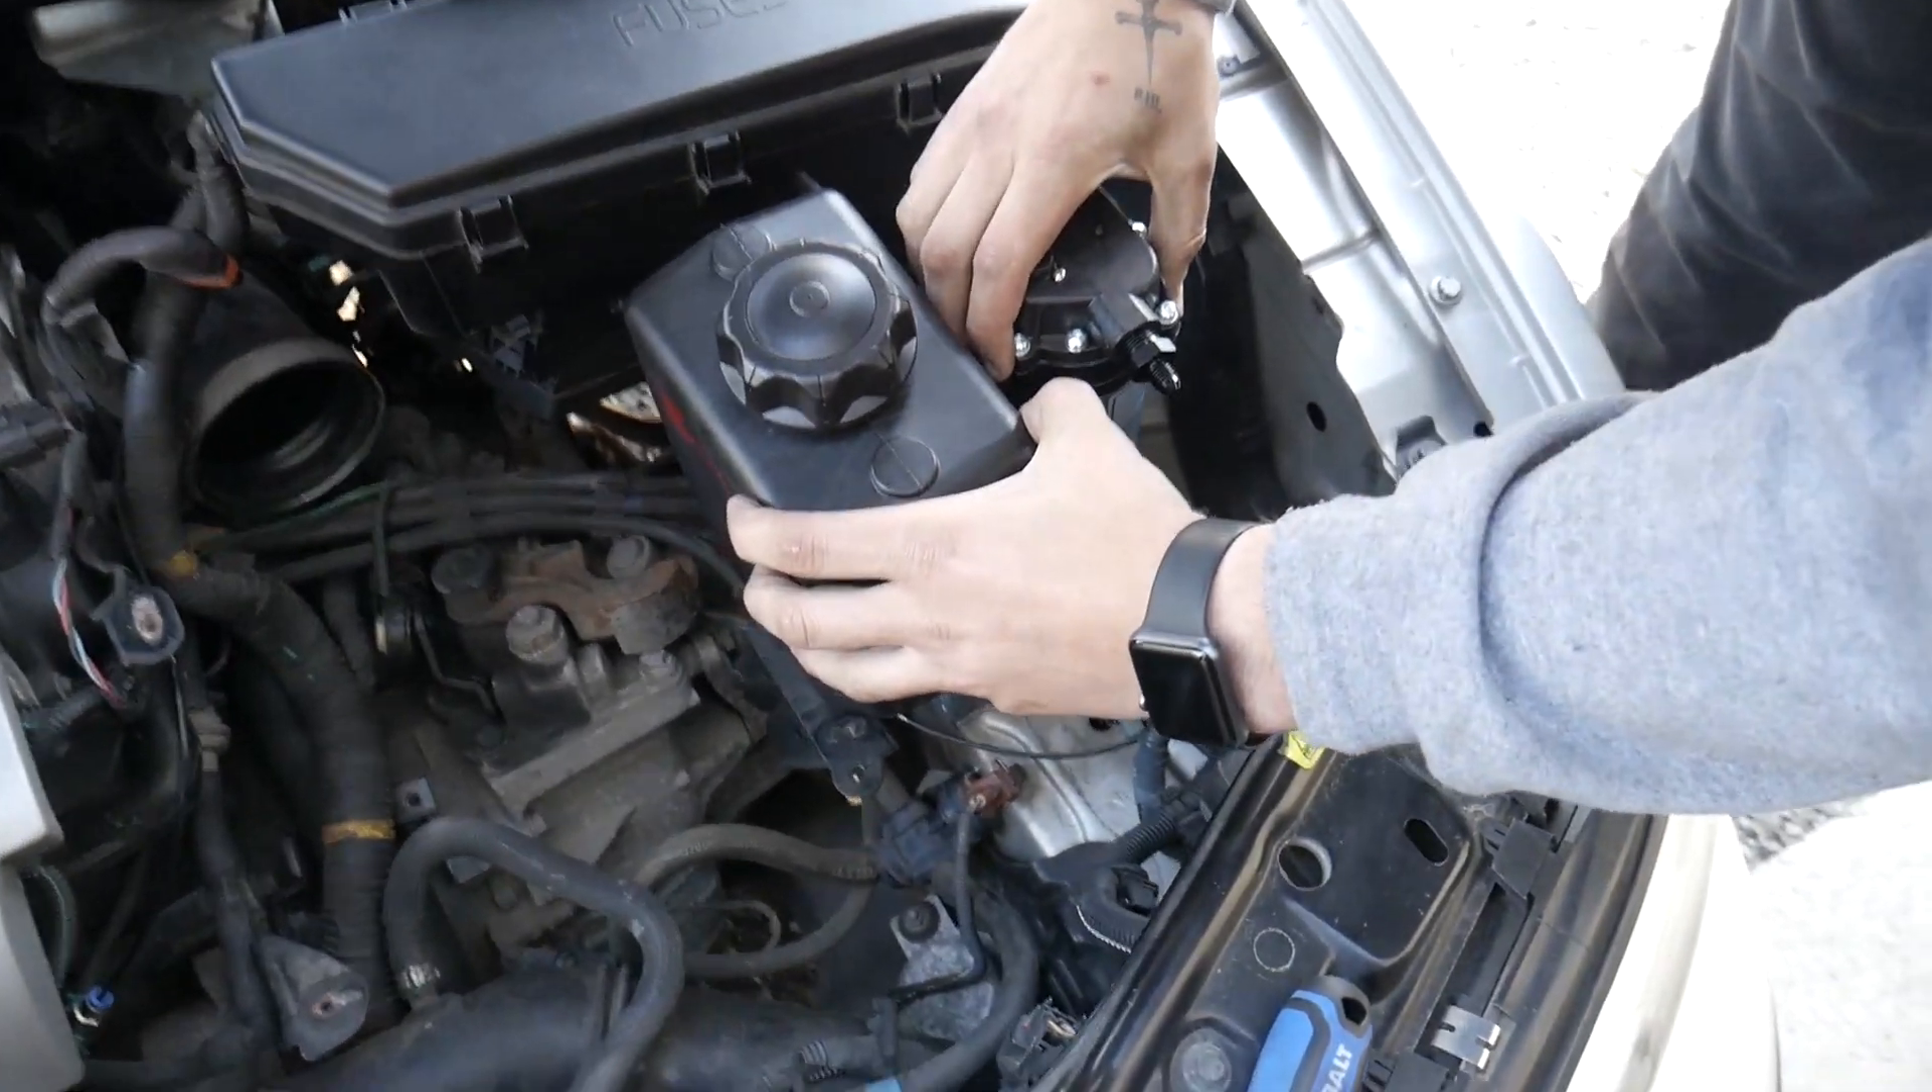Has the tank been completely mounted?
No.